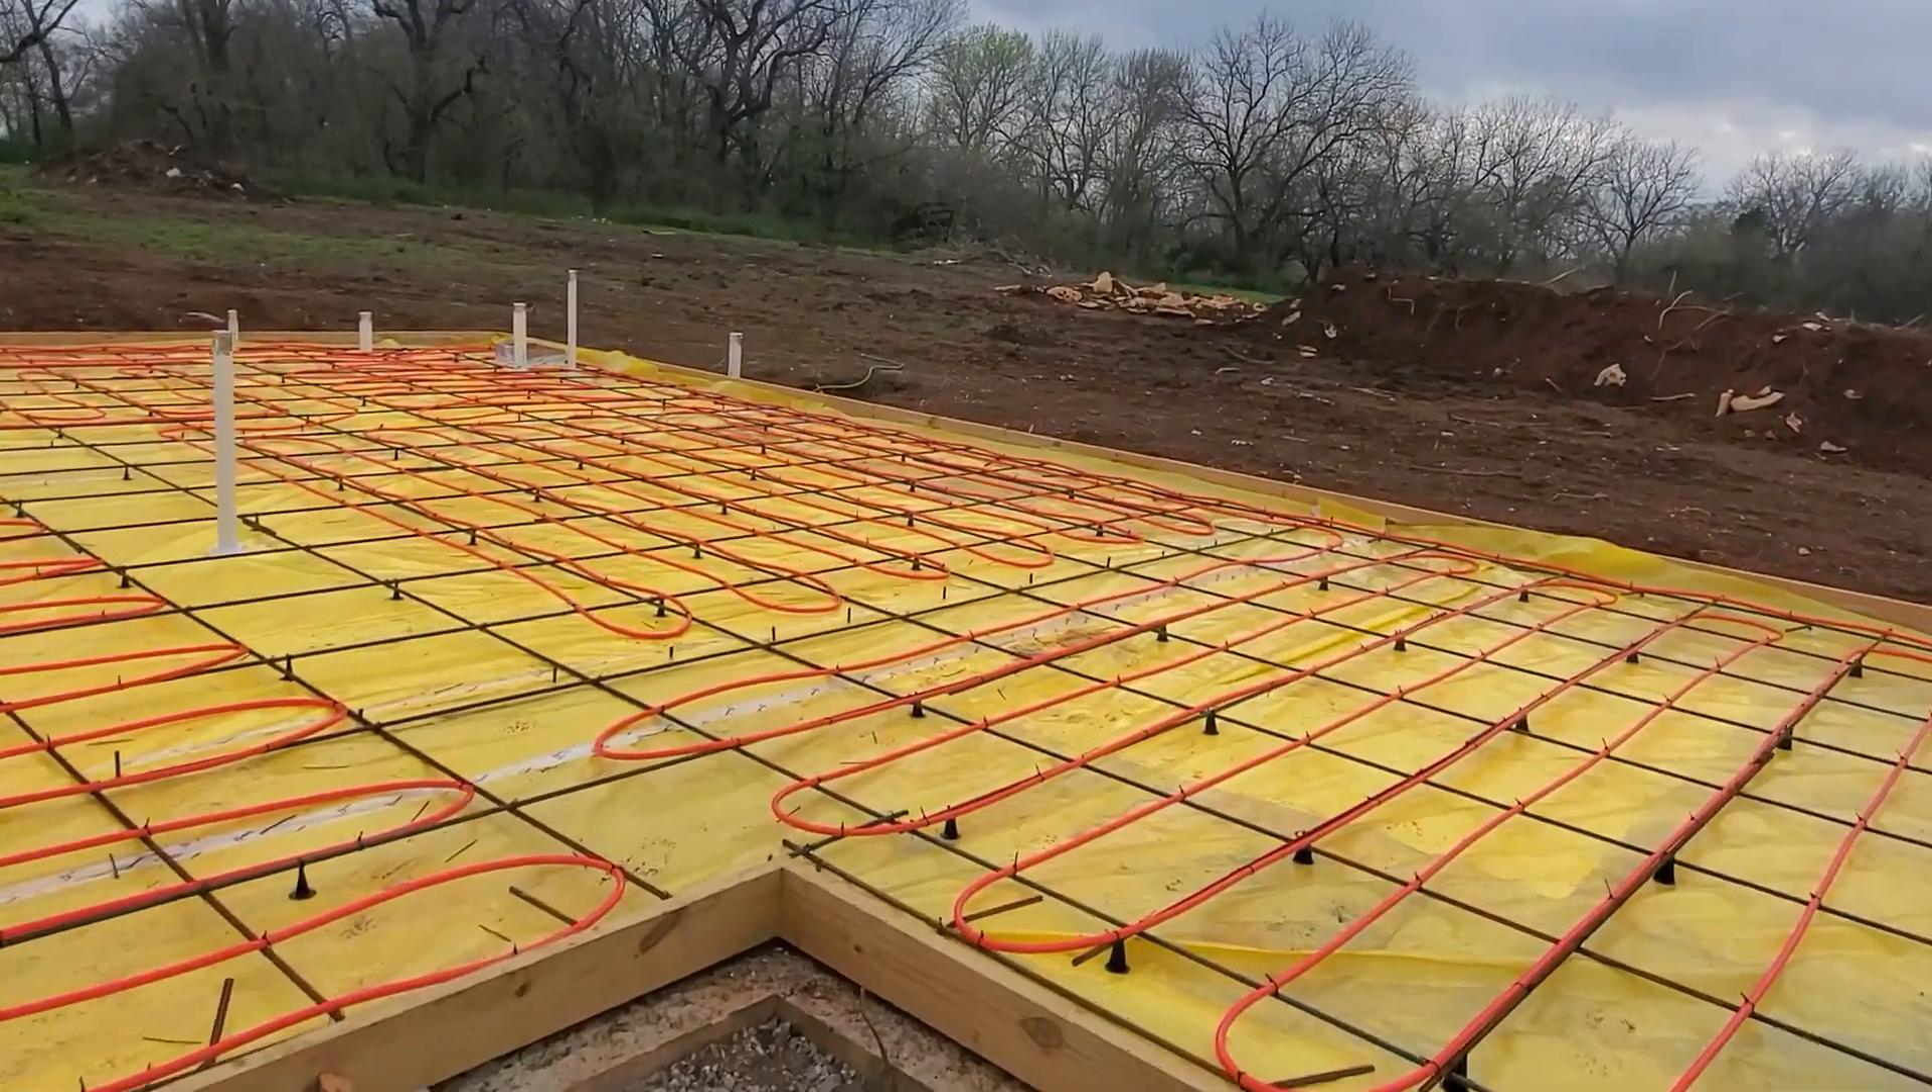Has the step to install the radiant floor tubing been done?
Yes.